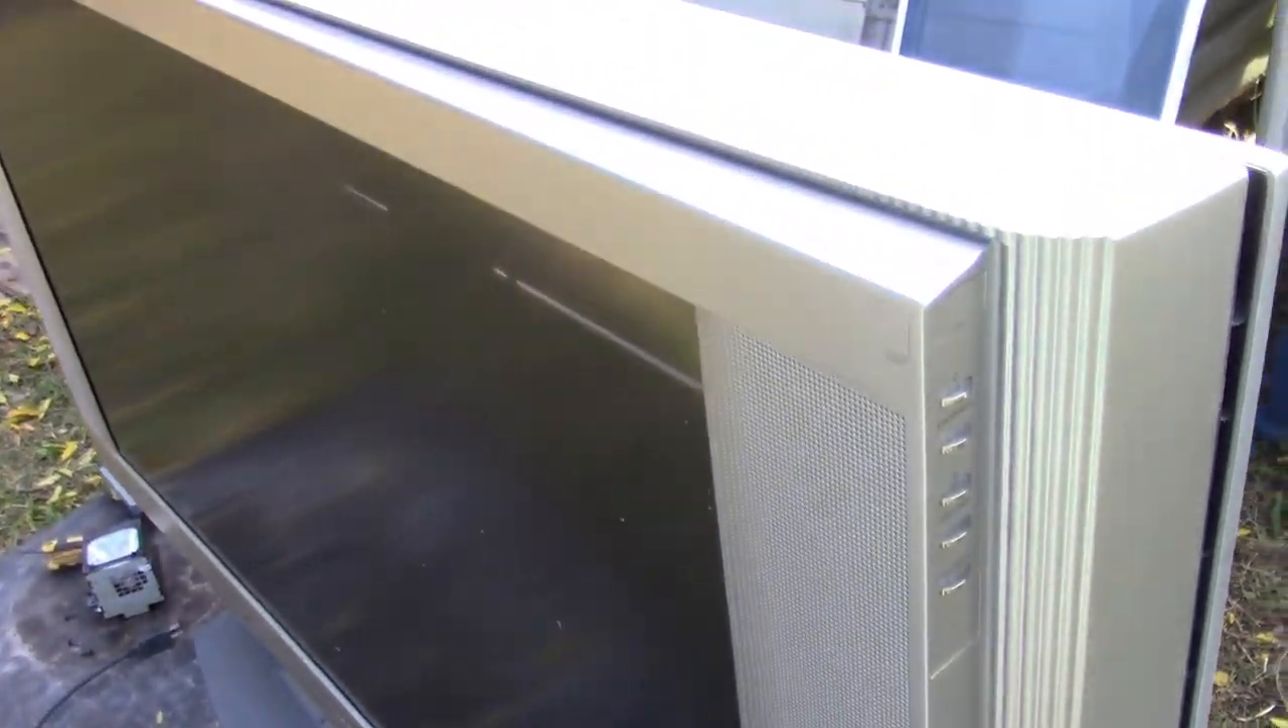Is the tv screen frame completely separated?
No.